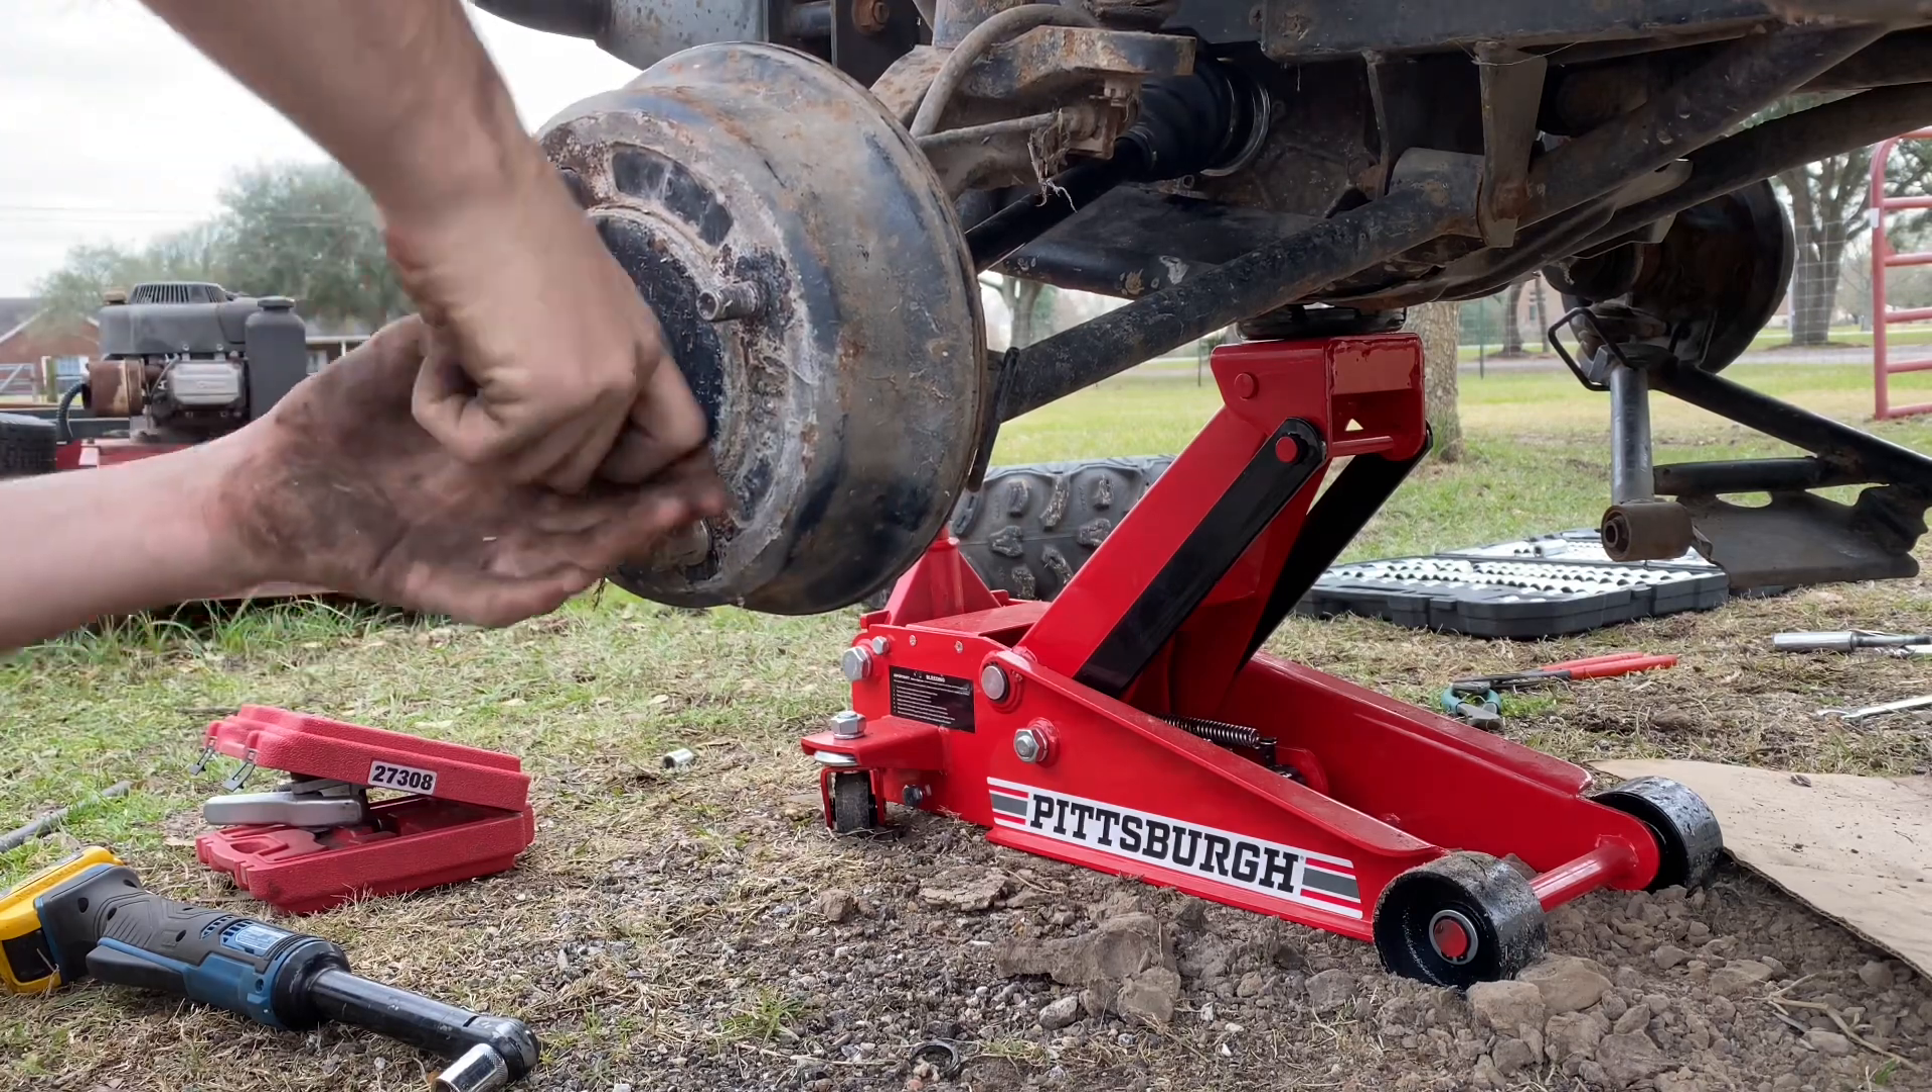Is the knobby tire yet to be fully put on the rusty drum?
Yes.